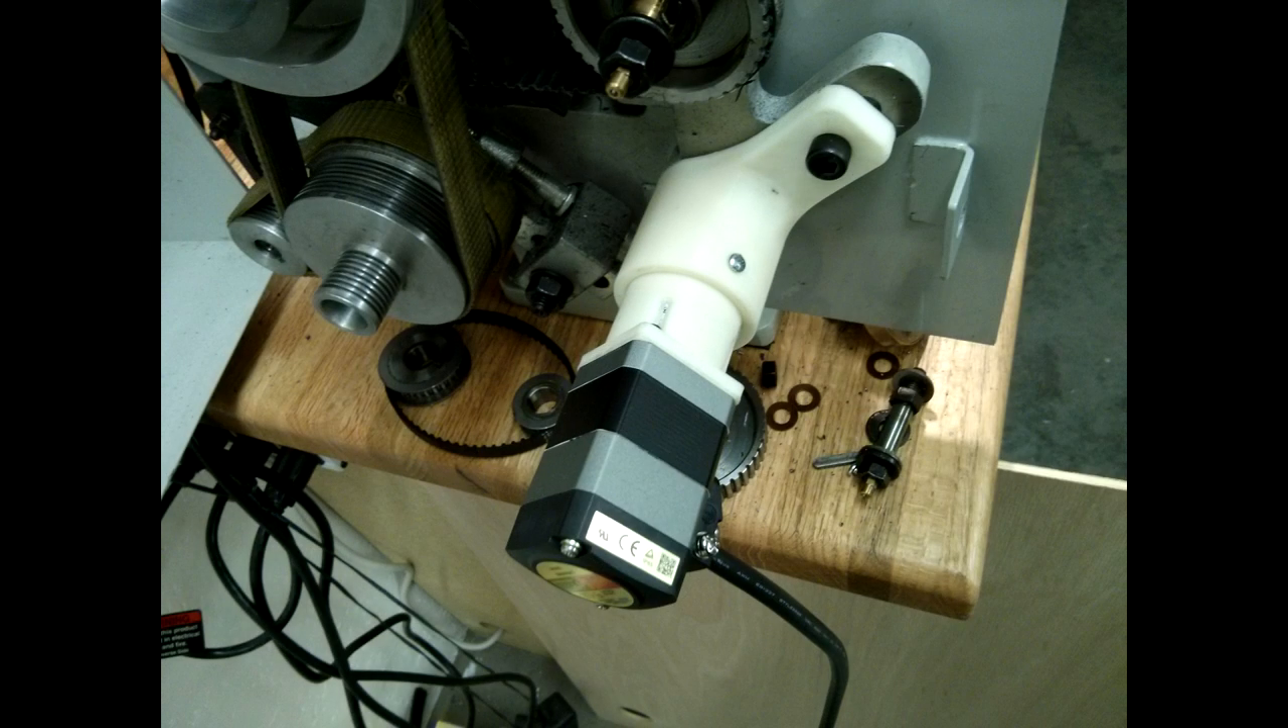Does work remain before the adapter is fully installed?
No.